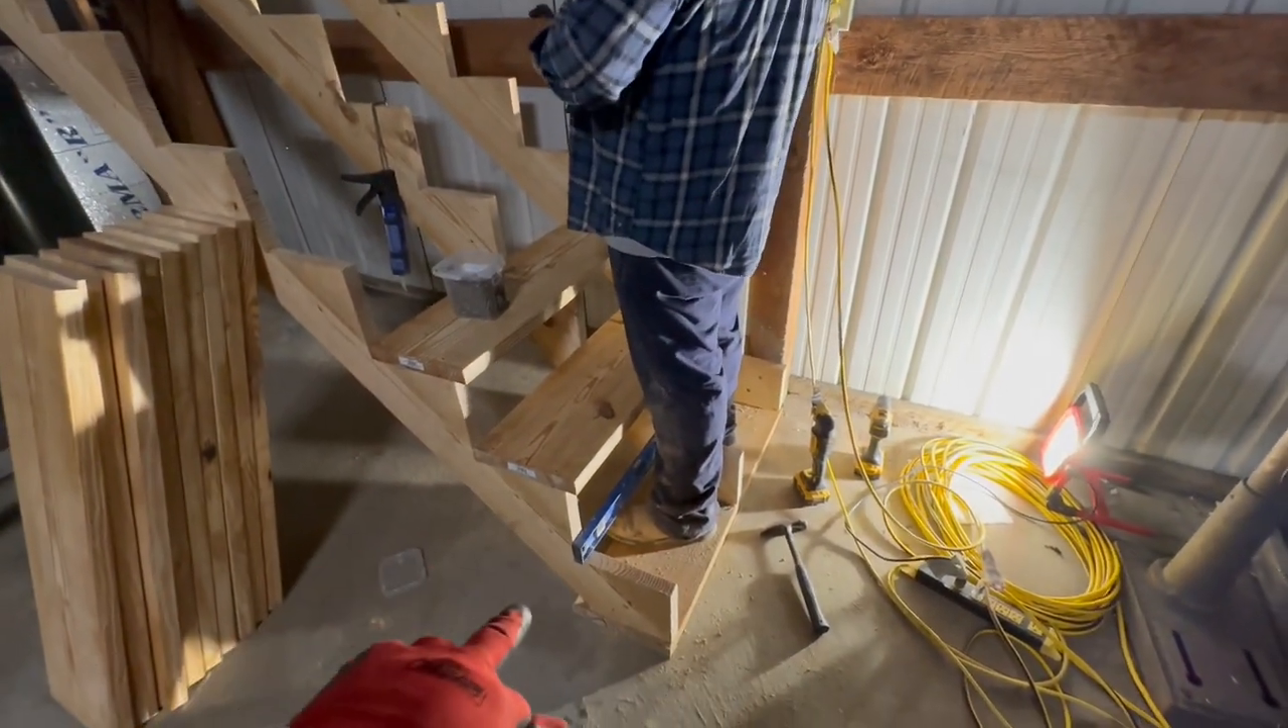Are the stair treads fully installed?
No.